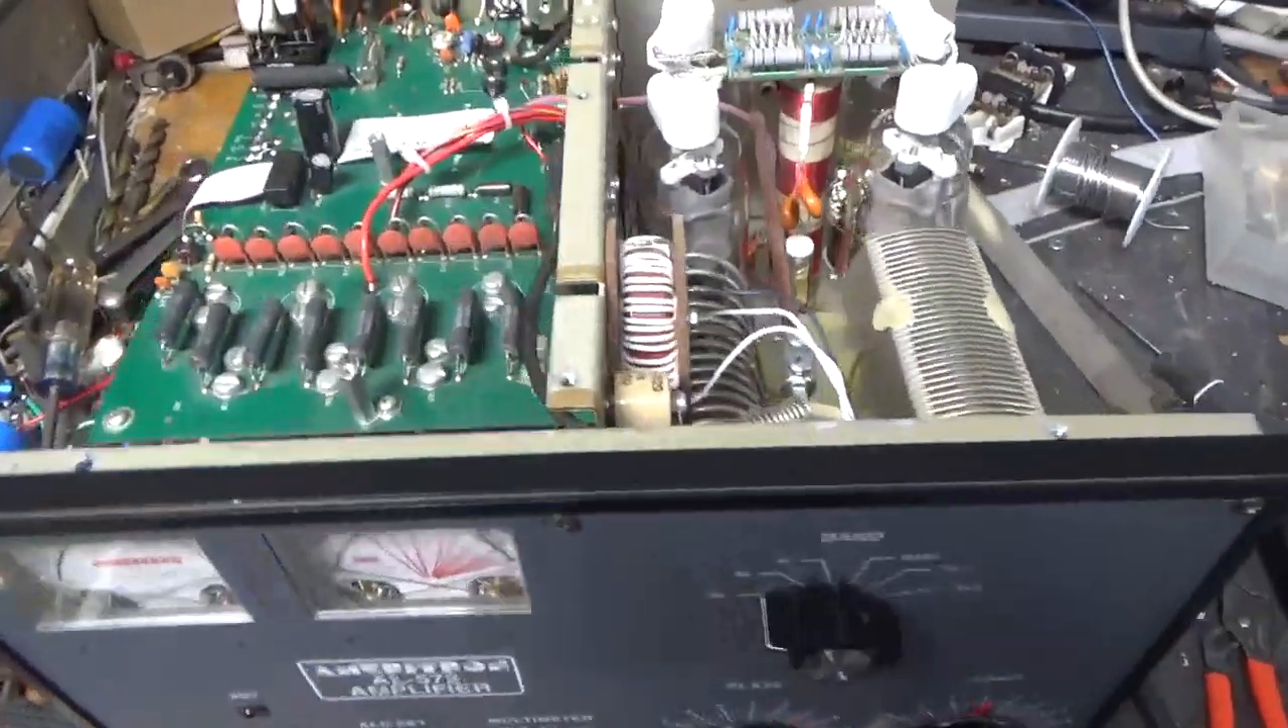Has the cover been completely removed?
Yes.